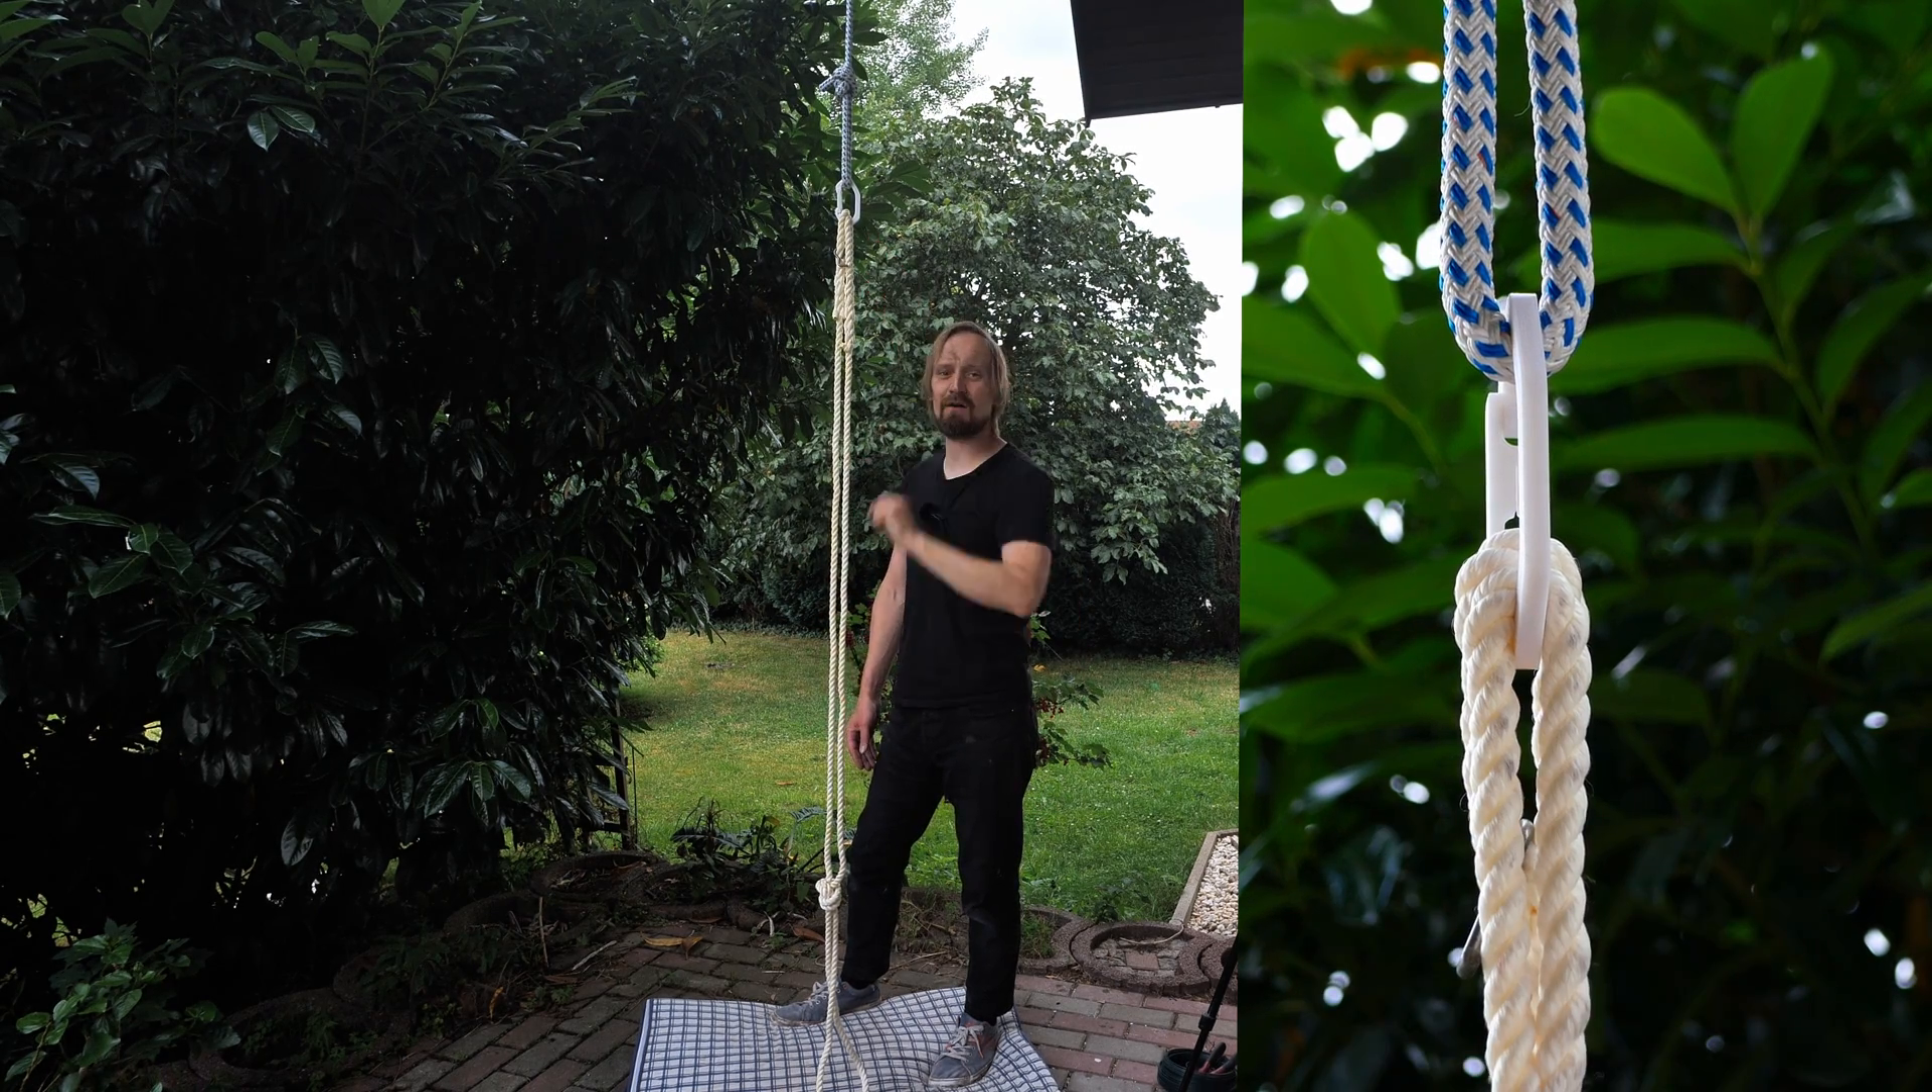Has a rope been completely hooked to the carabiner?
Yes.